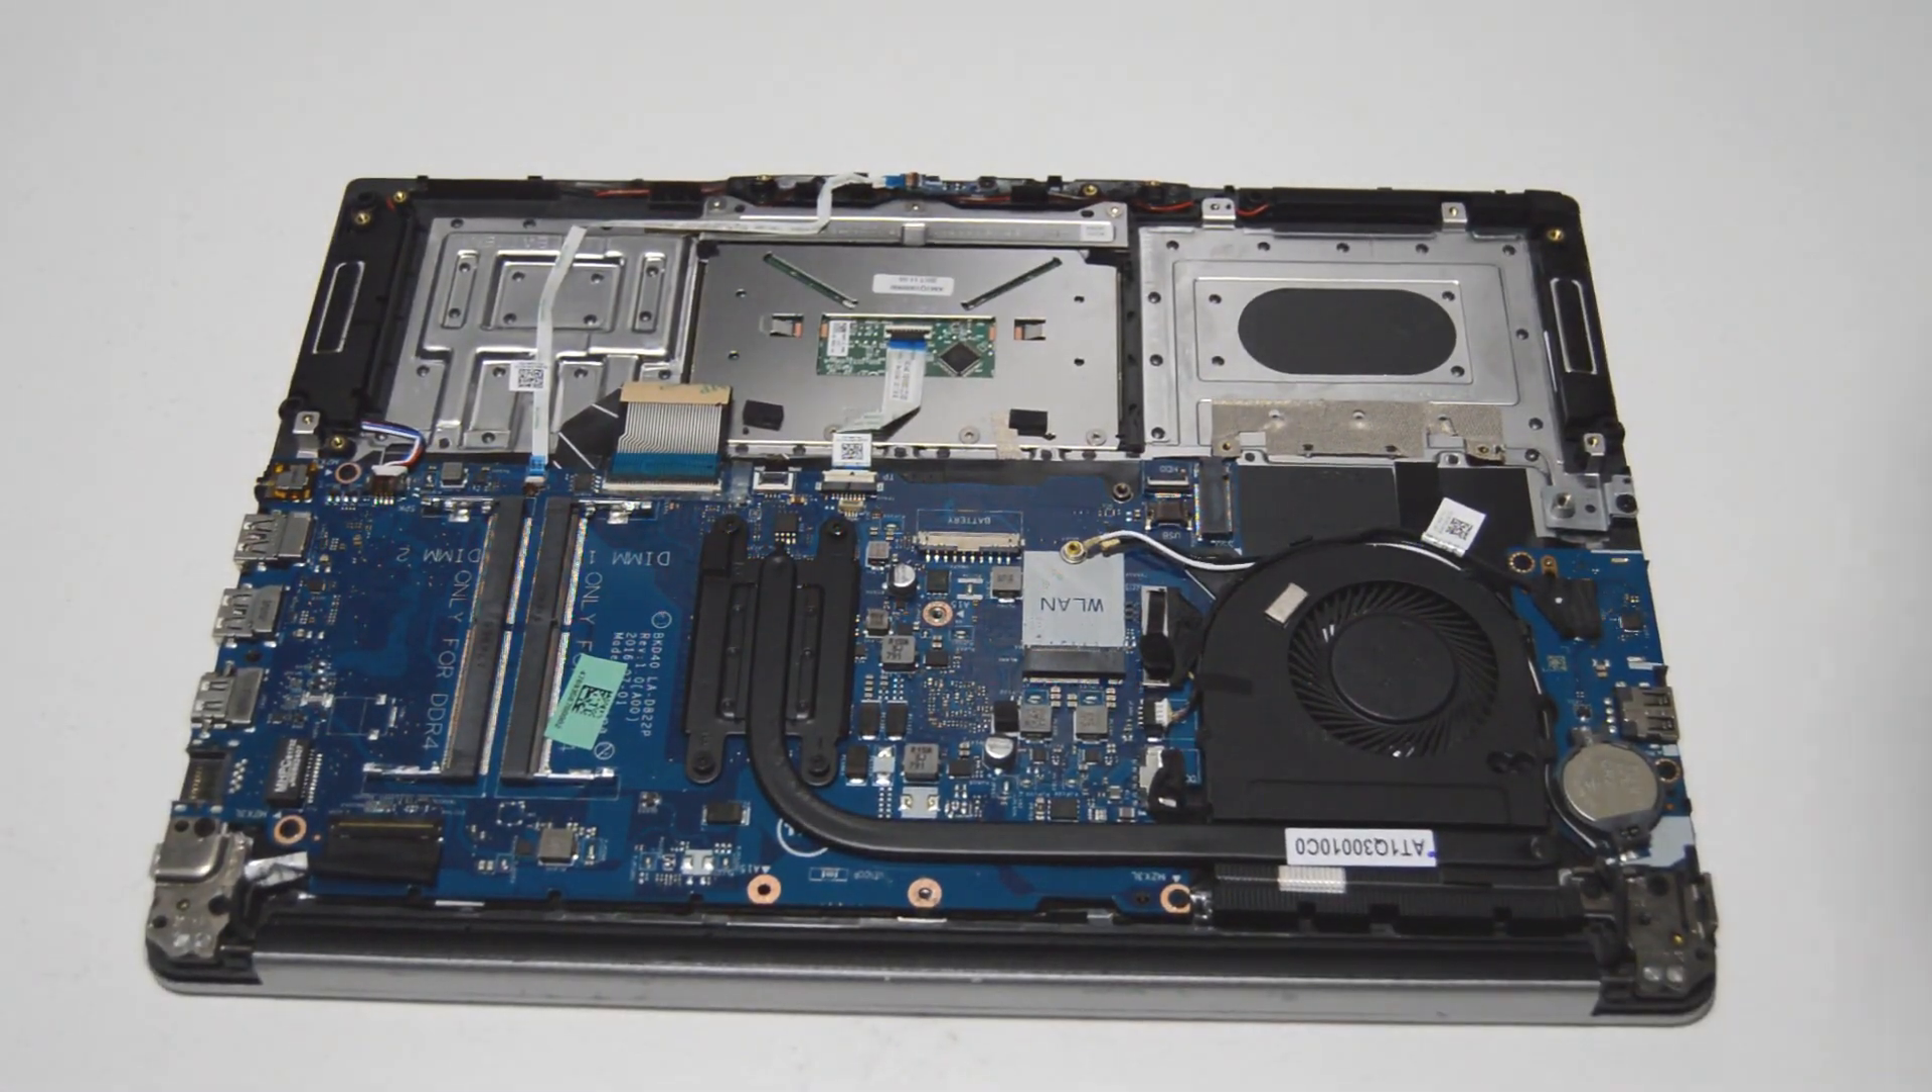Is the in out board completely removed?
No.